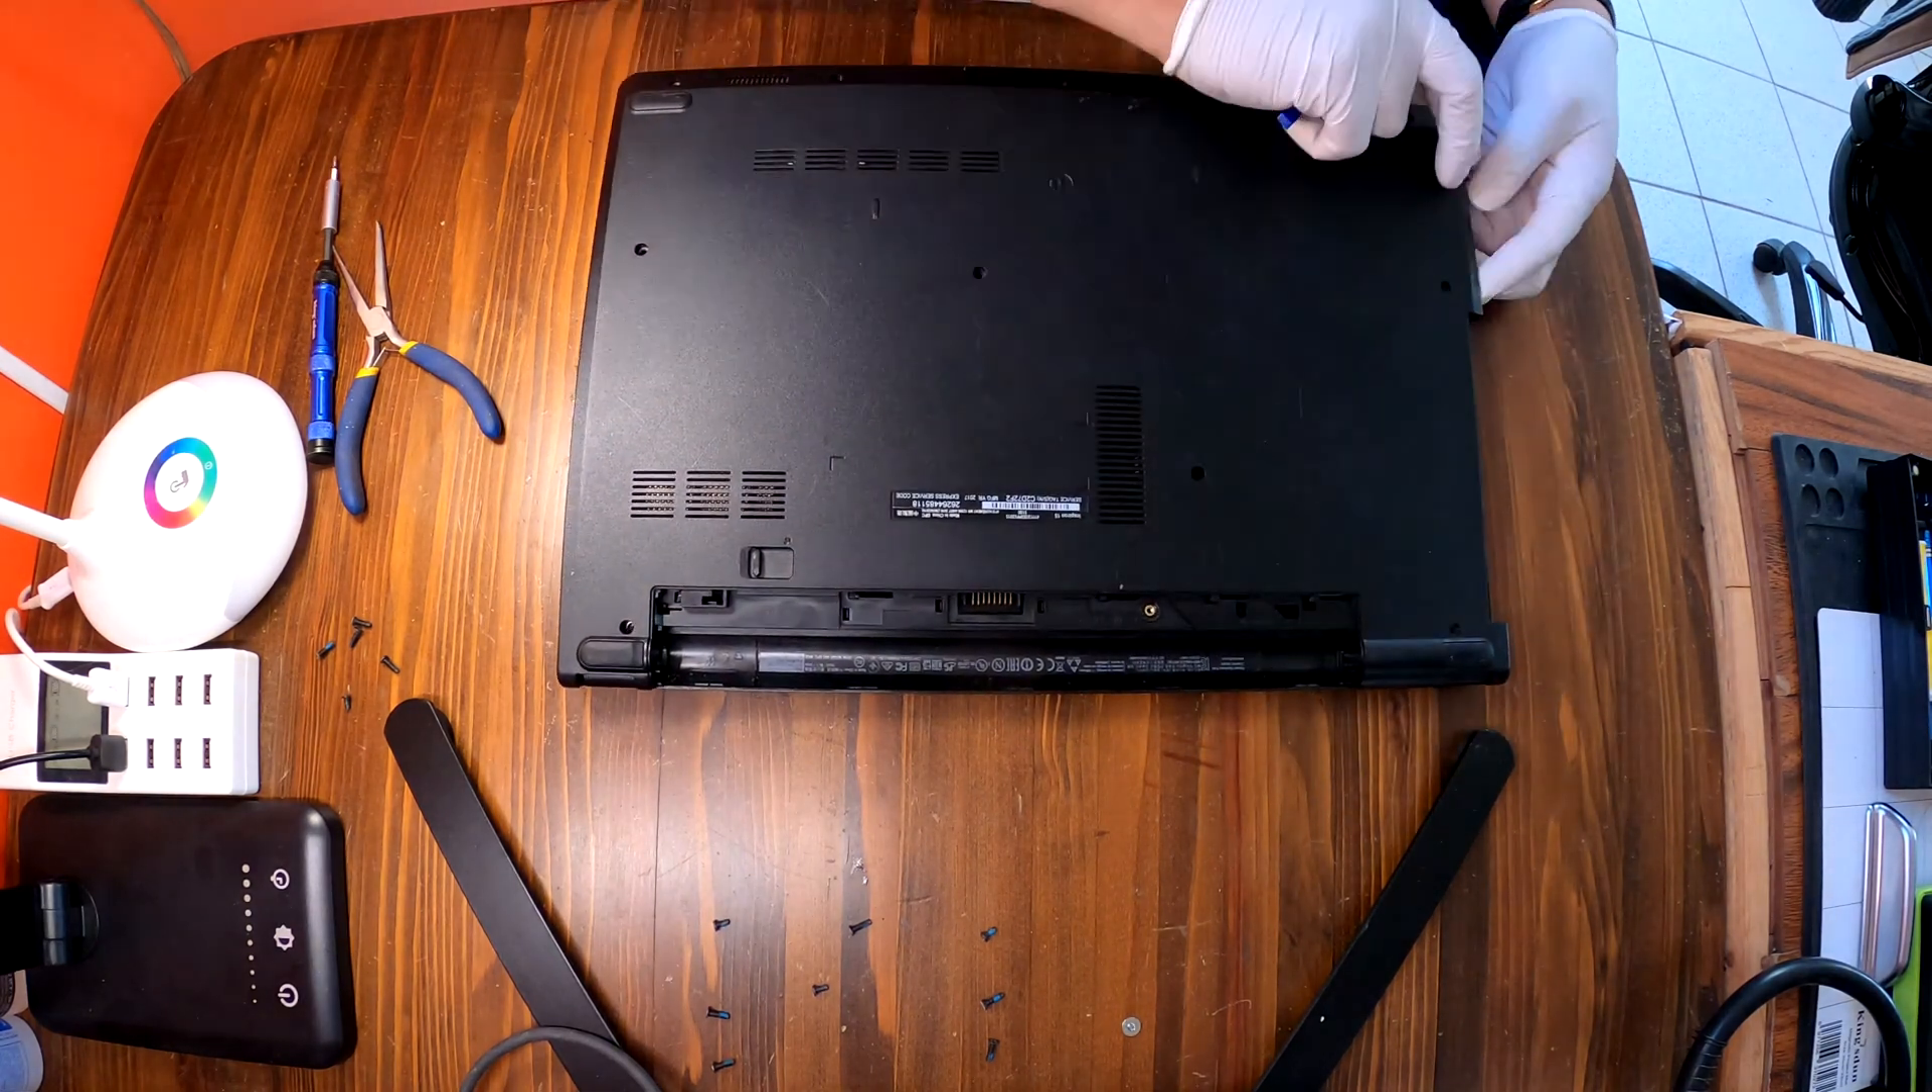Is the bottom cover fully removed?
No.